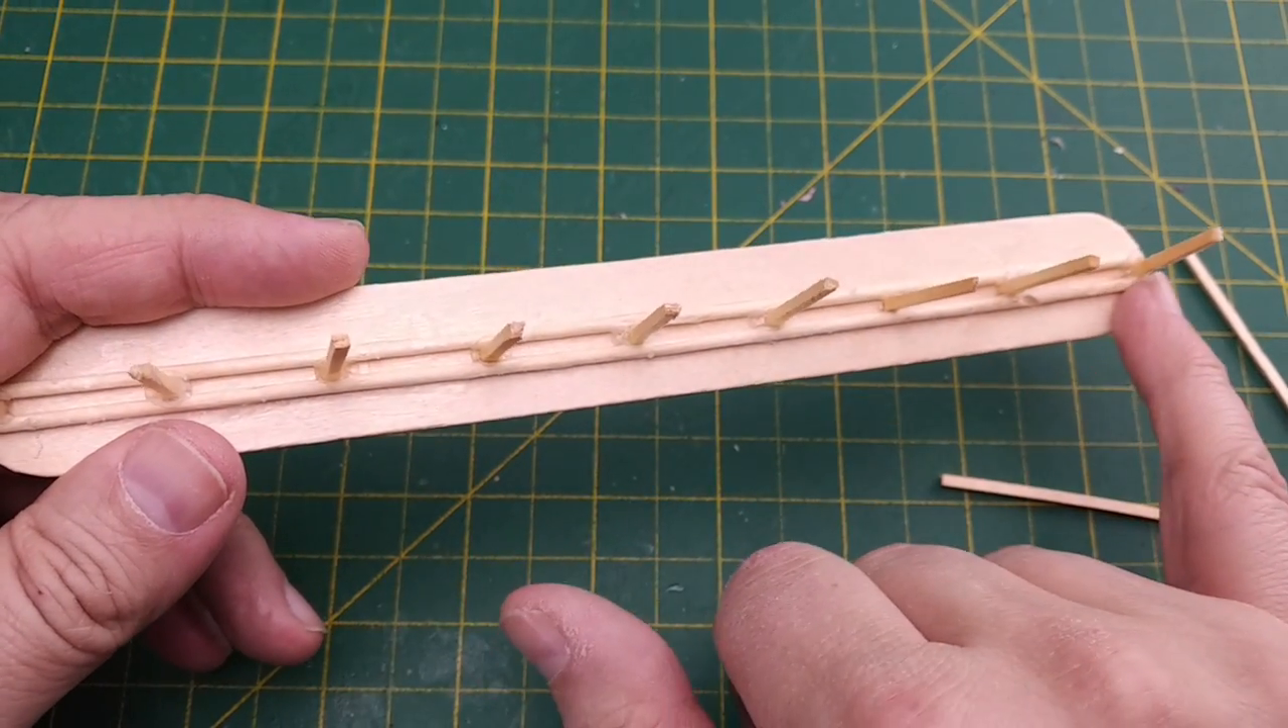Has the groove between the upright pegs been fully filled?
No.